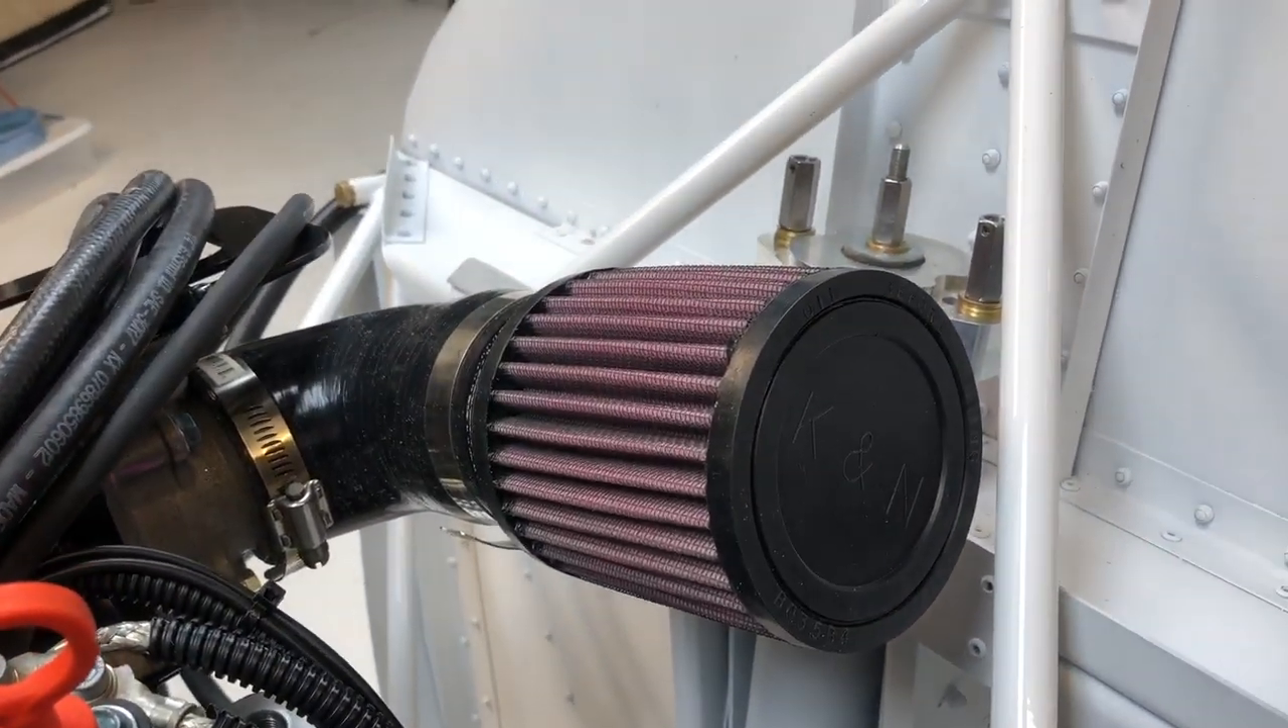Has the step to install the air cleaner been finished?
Yes.